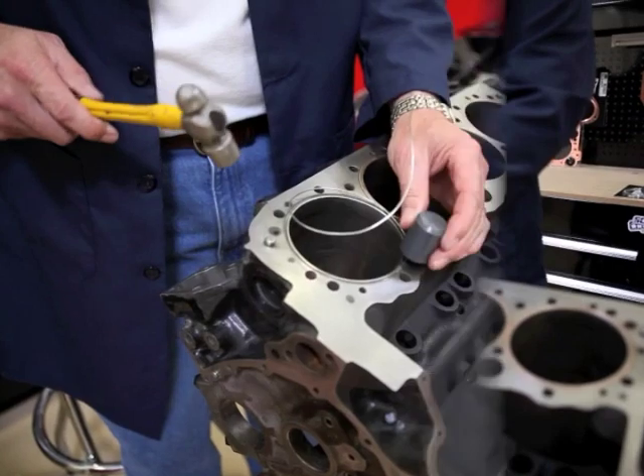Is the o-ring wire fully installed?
No.